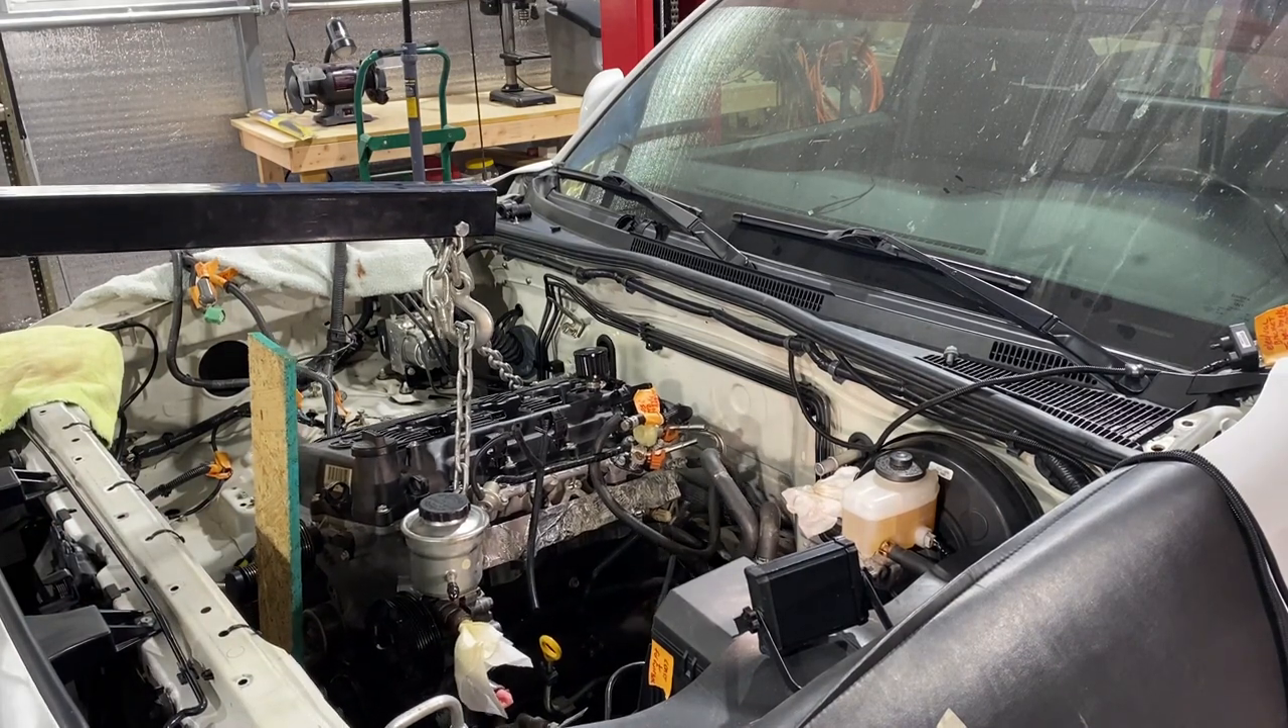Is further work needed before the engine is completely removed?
Yes.